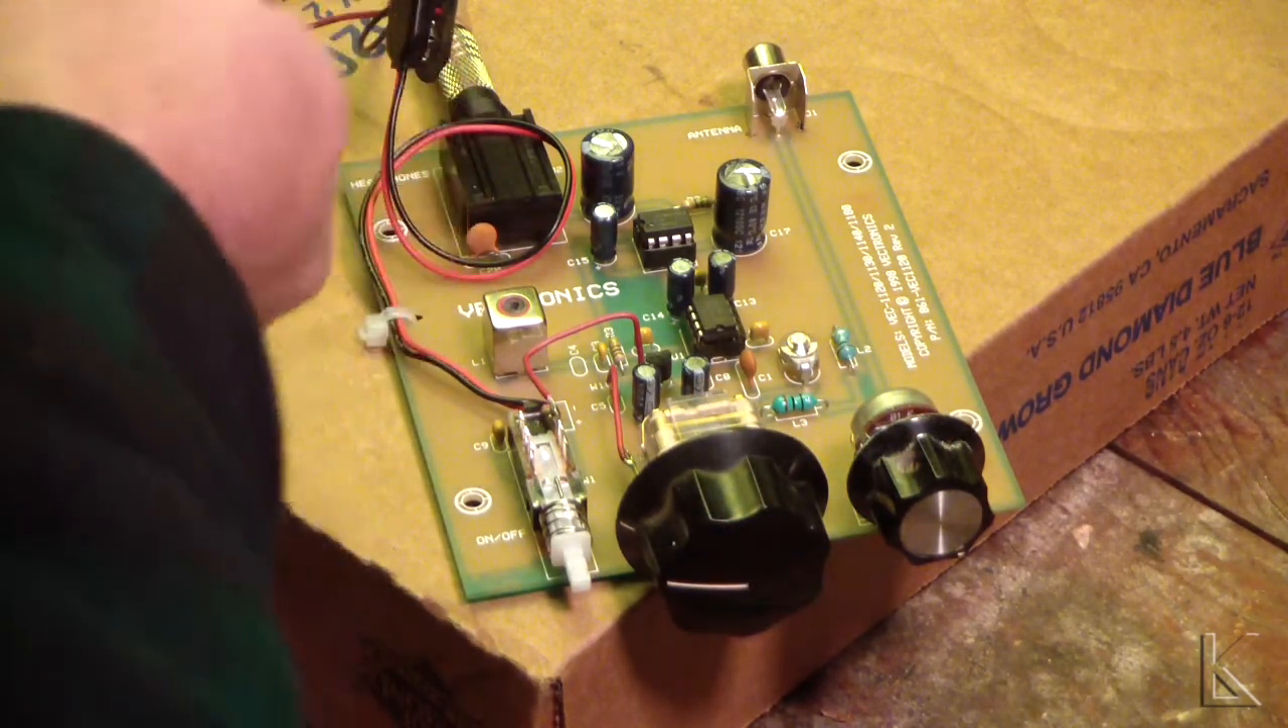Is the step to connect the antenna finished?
No.